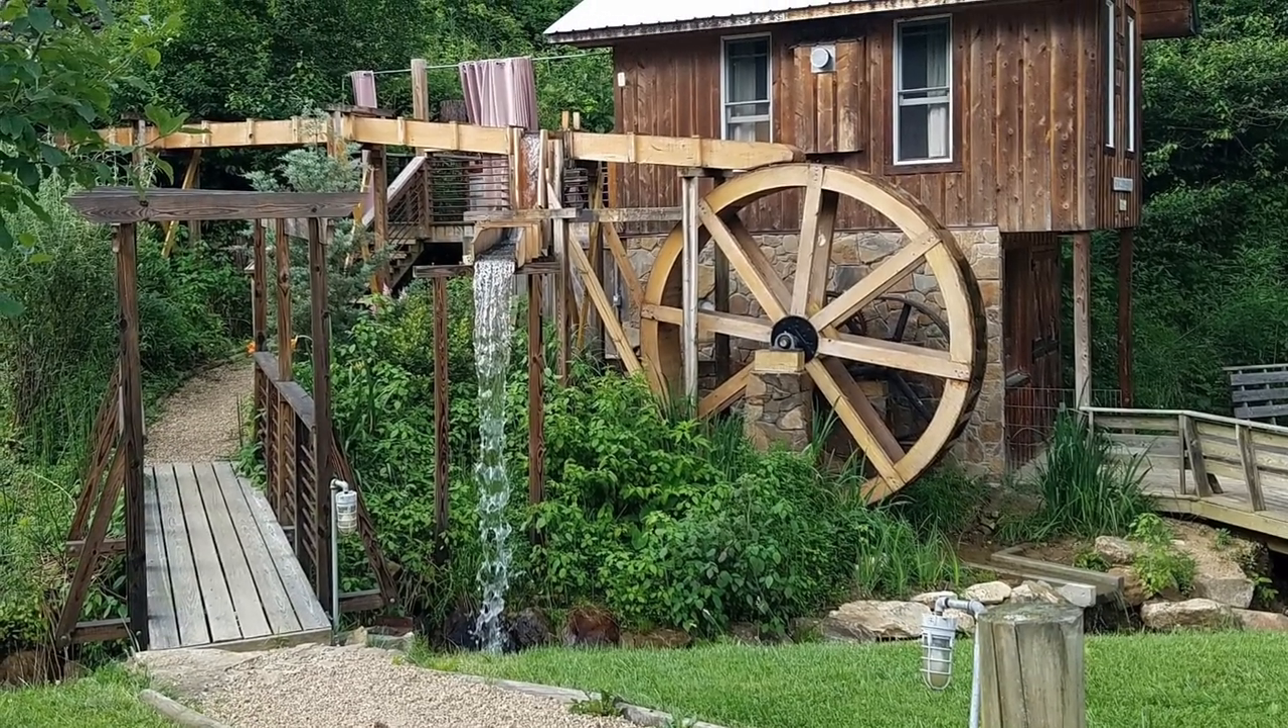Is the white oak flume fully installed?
Yes.